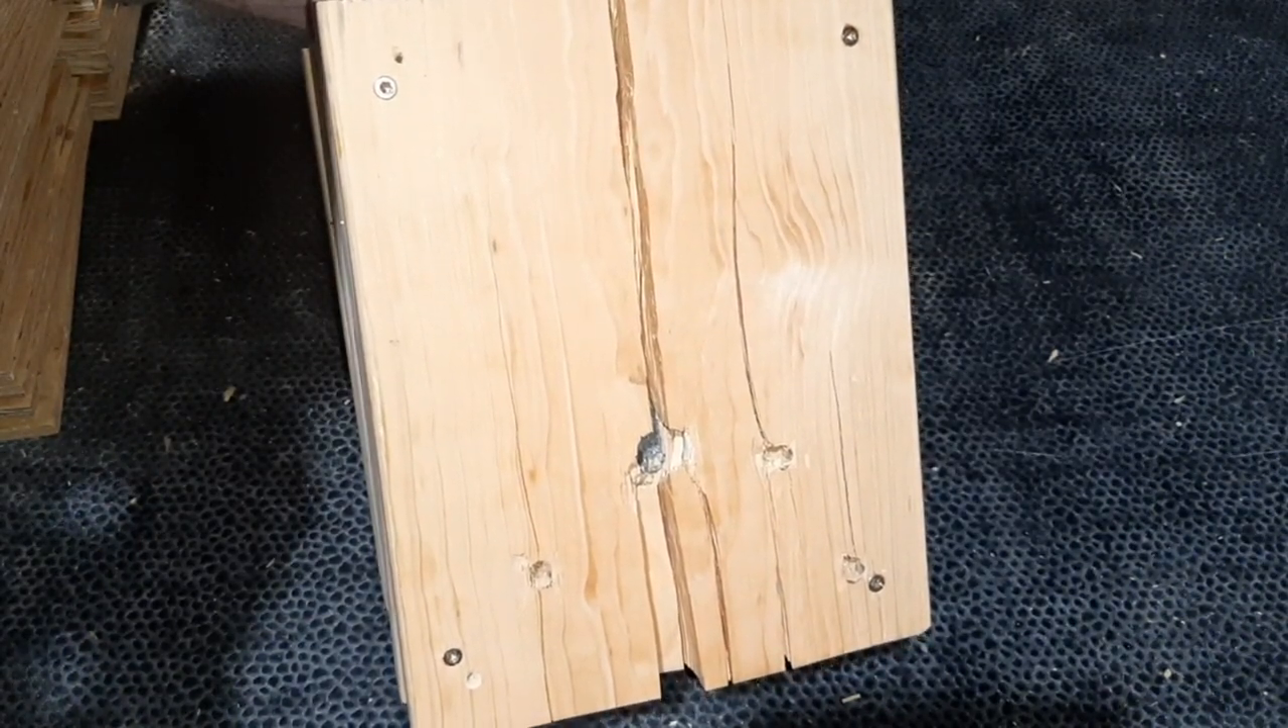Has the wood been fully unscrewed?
No.